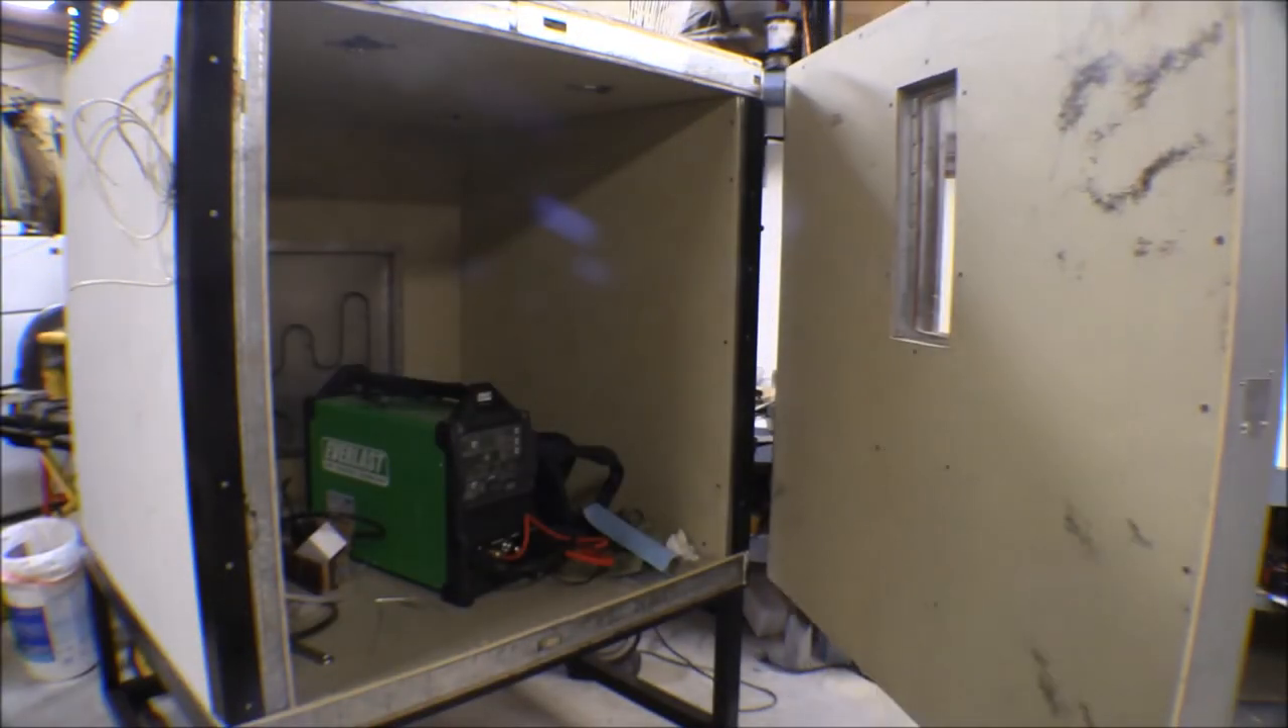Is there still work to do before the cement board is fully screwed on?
No.